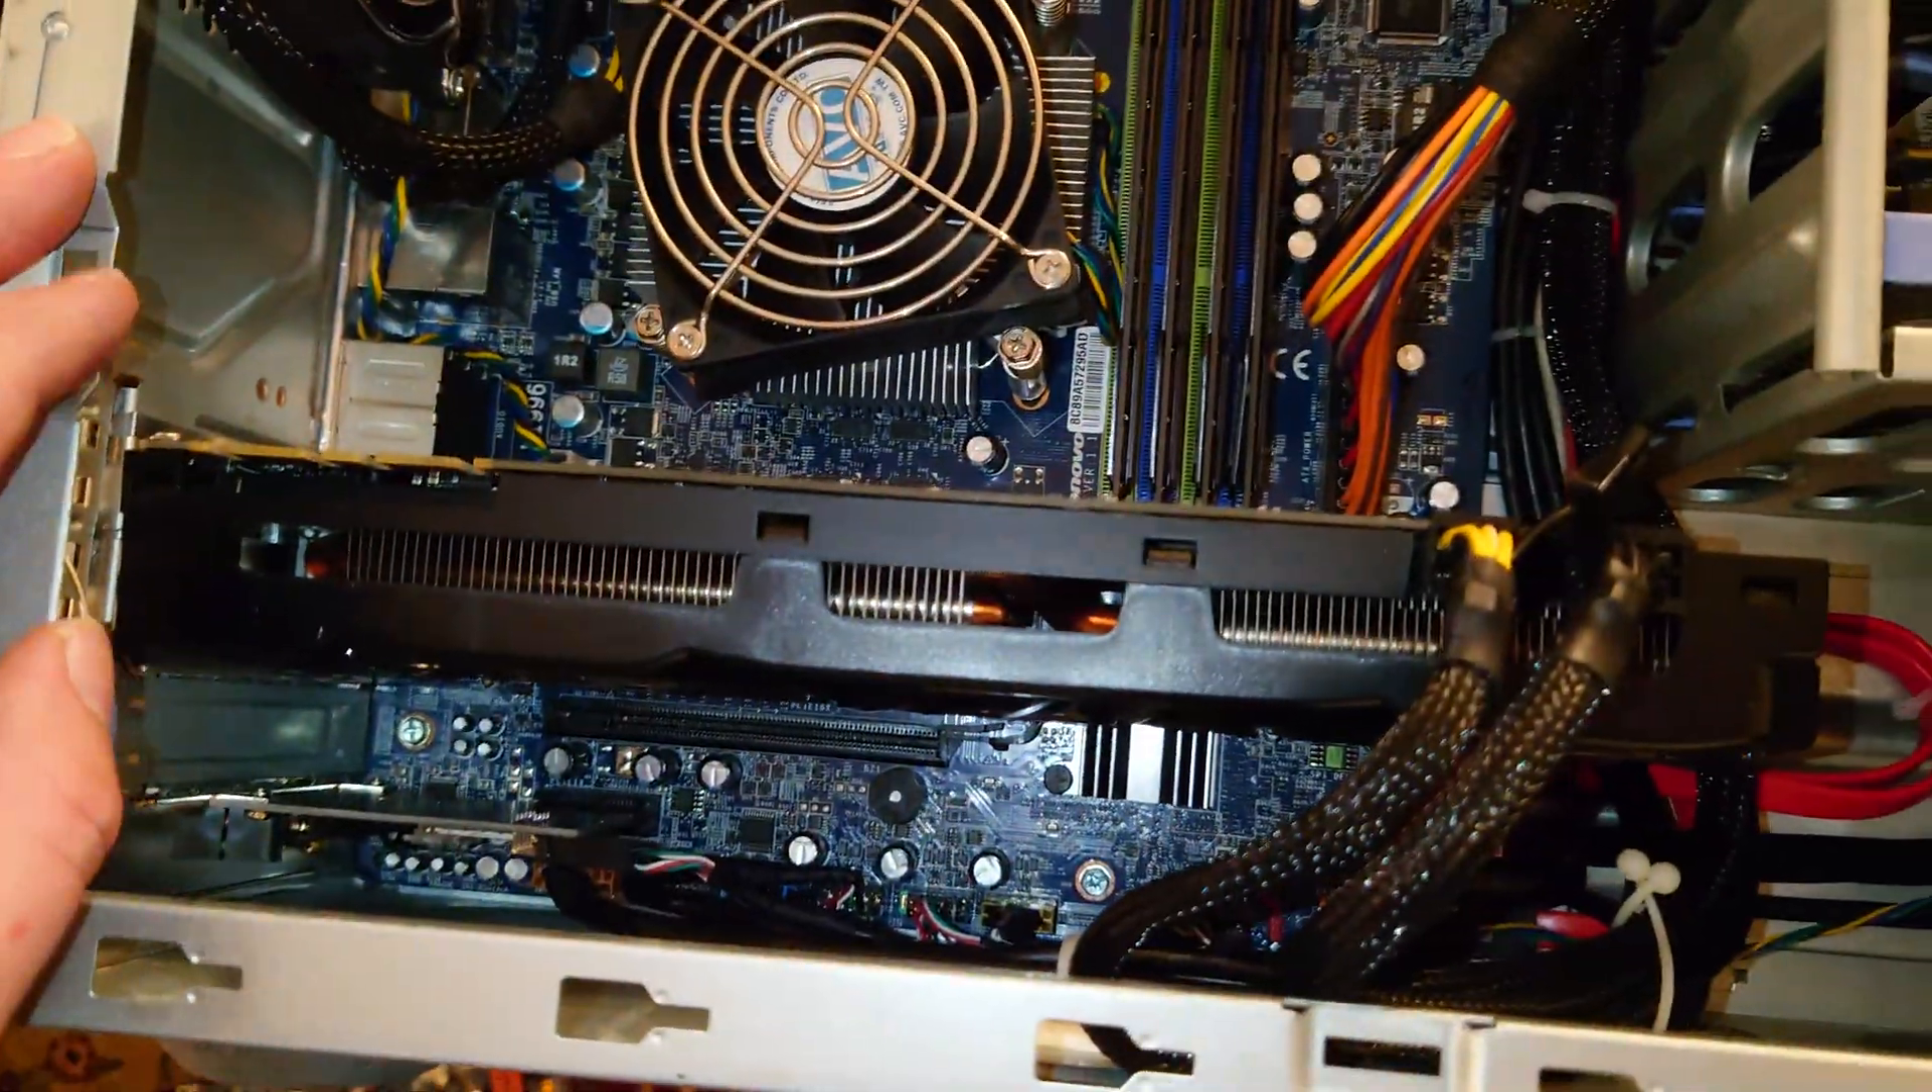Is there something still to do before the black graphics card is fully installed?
No.